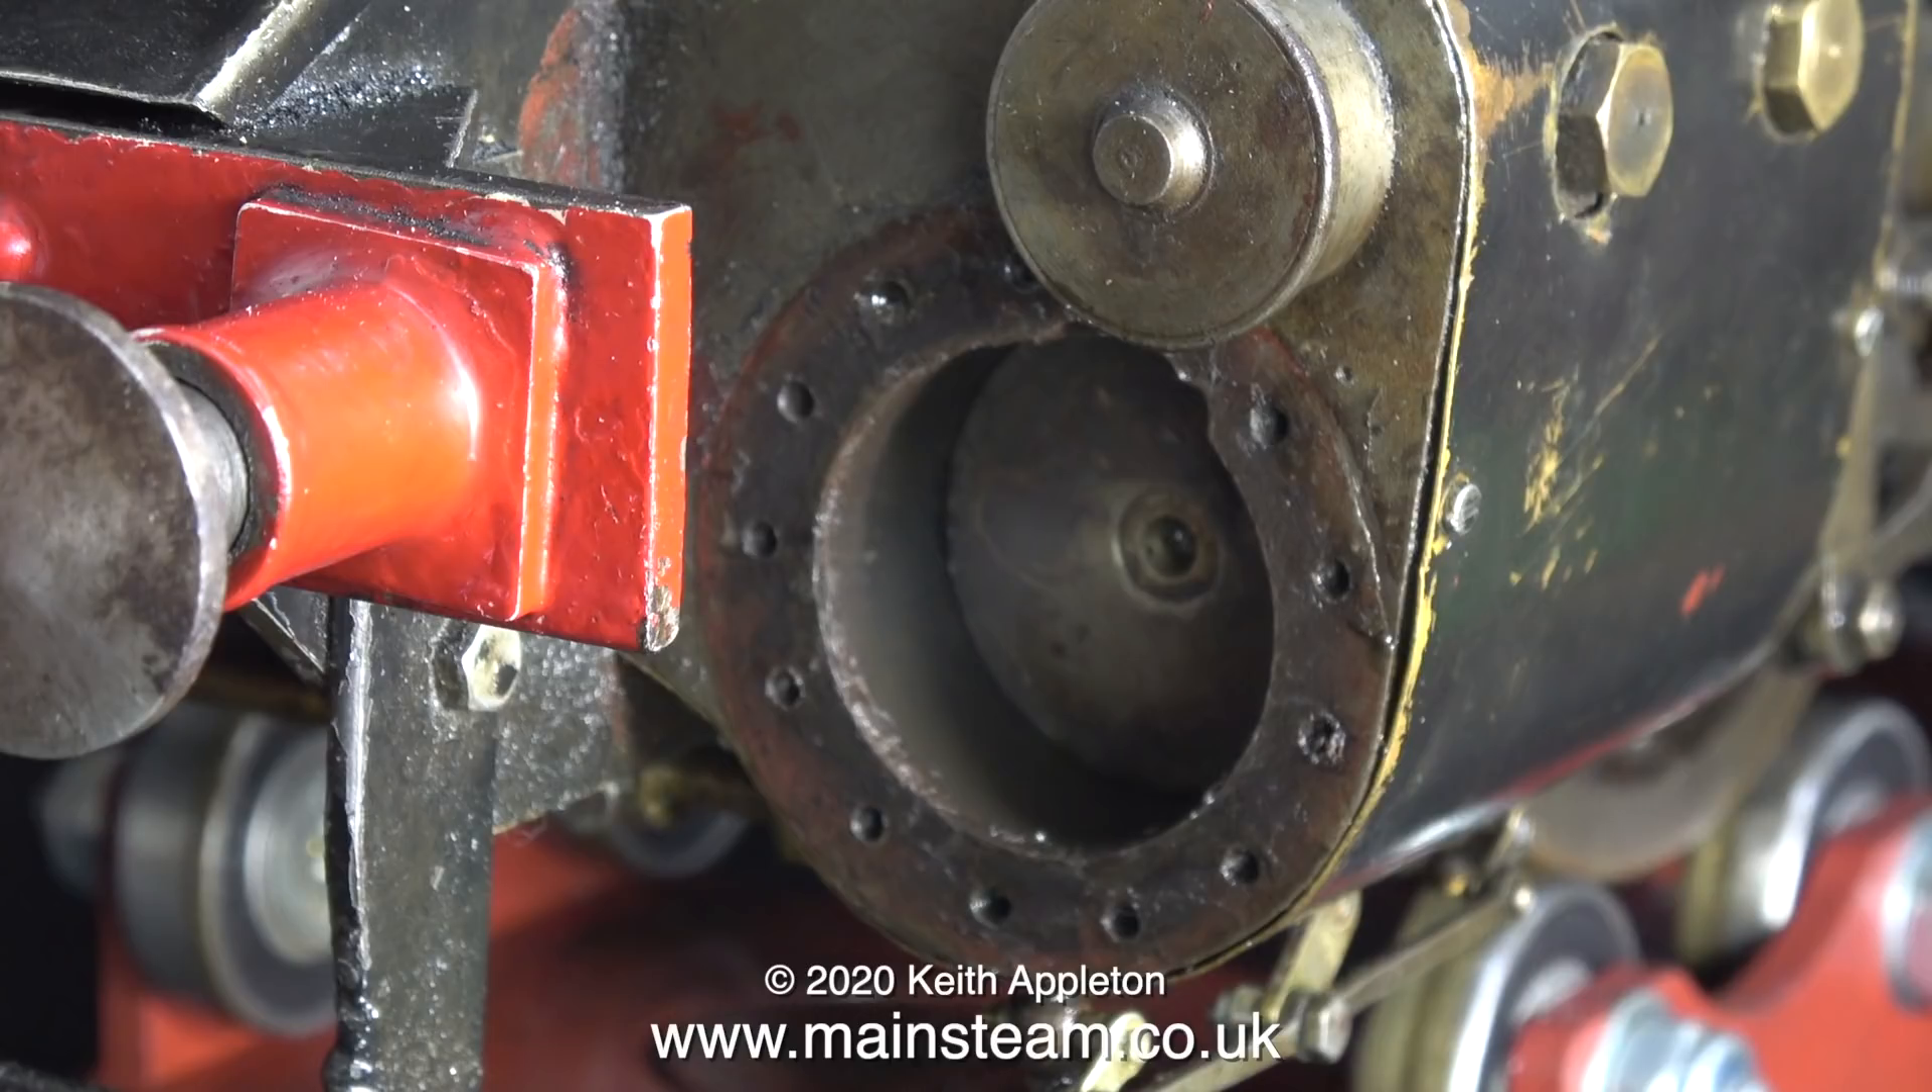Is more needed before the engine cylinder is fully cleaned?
Yes.